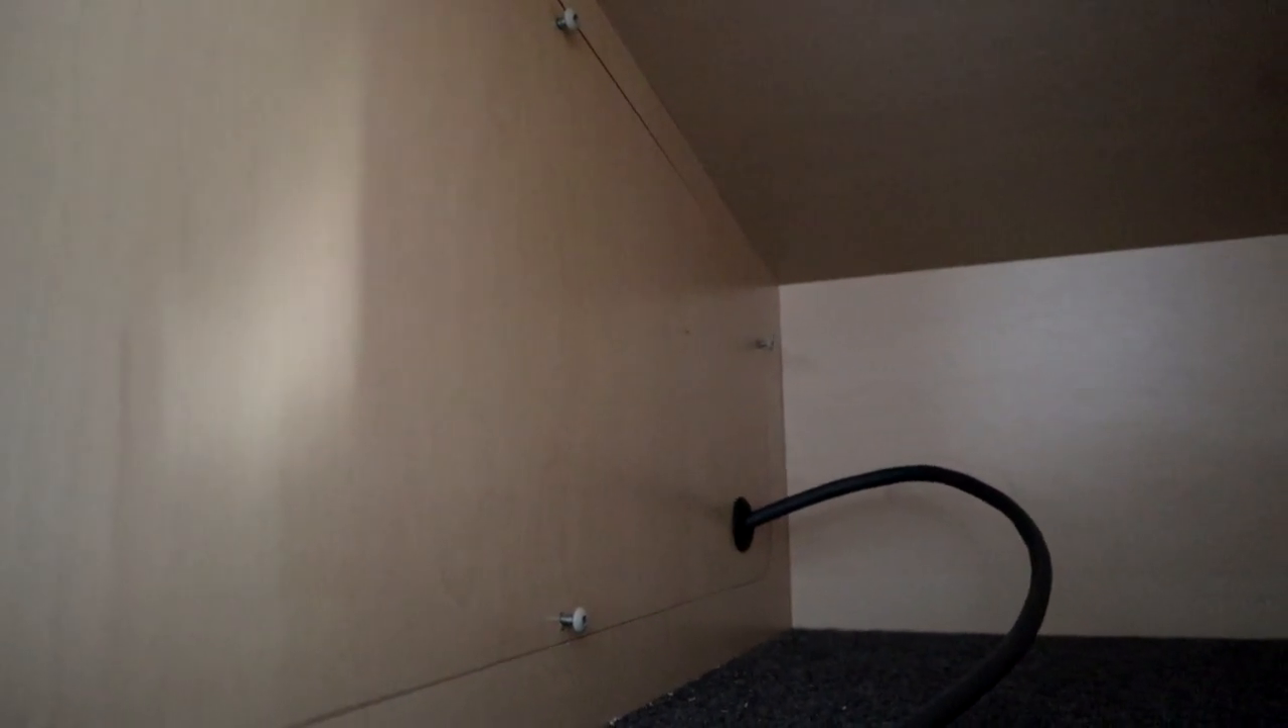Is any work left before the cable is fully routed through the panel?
No.